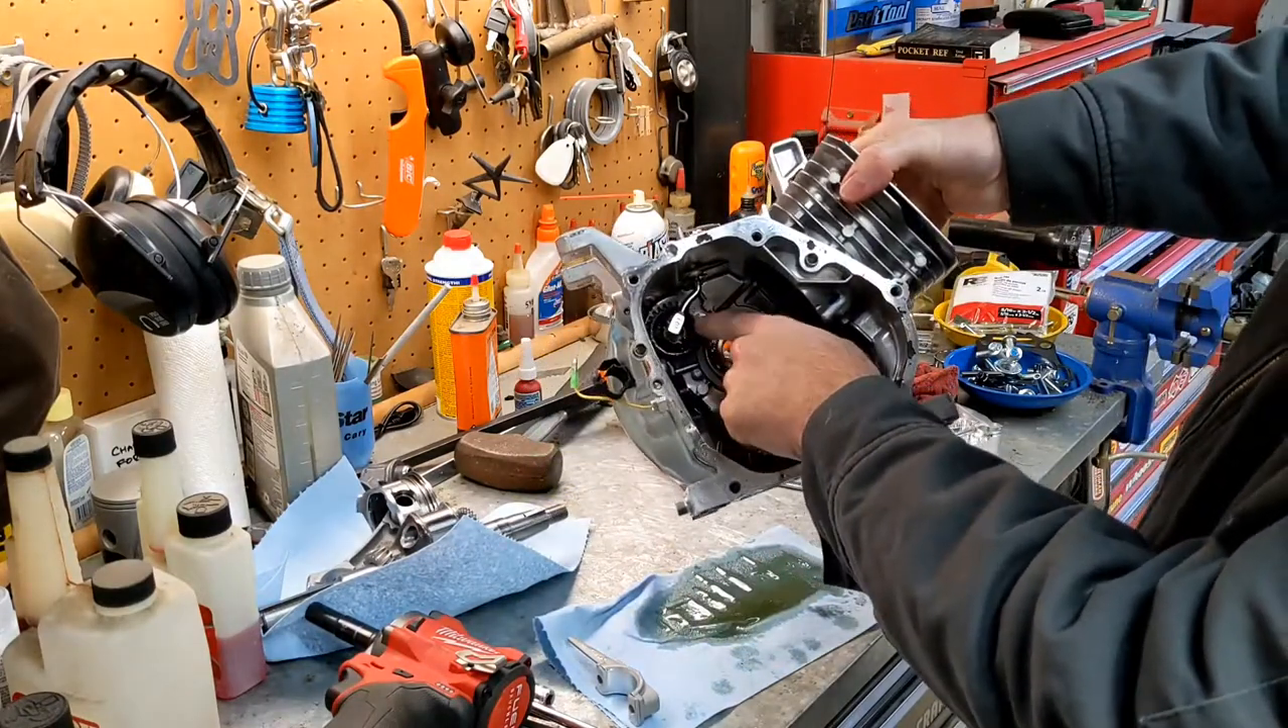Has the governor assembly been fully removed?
No.